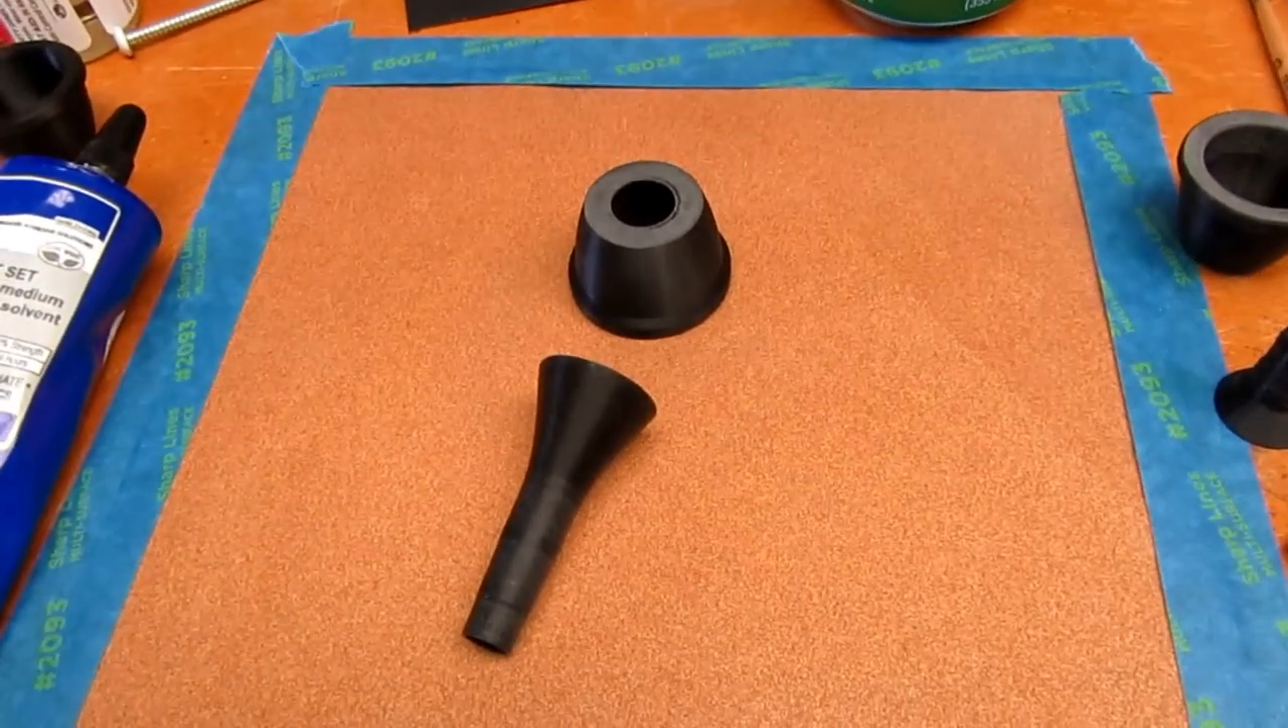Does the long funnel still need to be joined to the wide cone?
Yes.